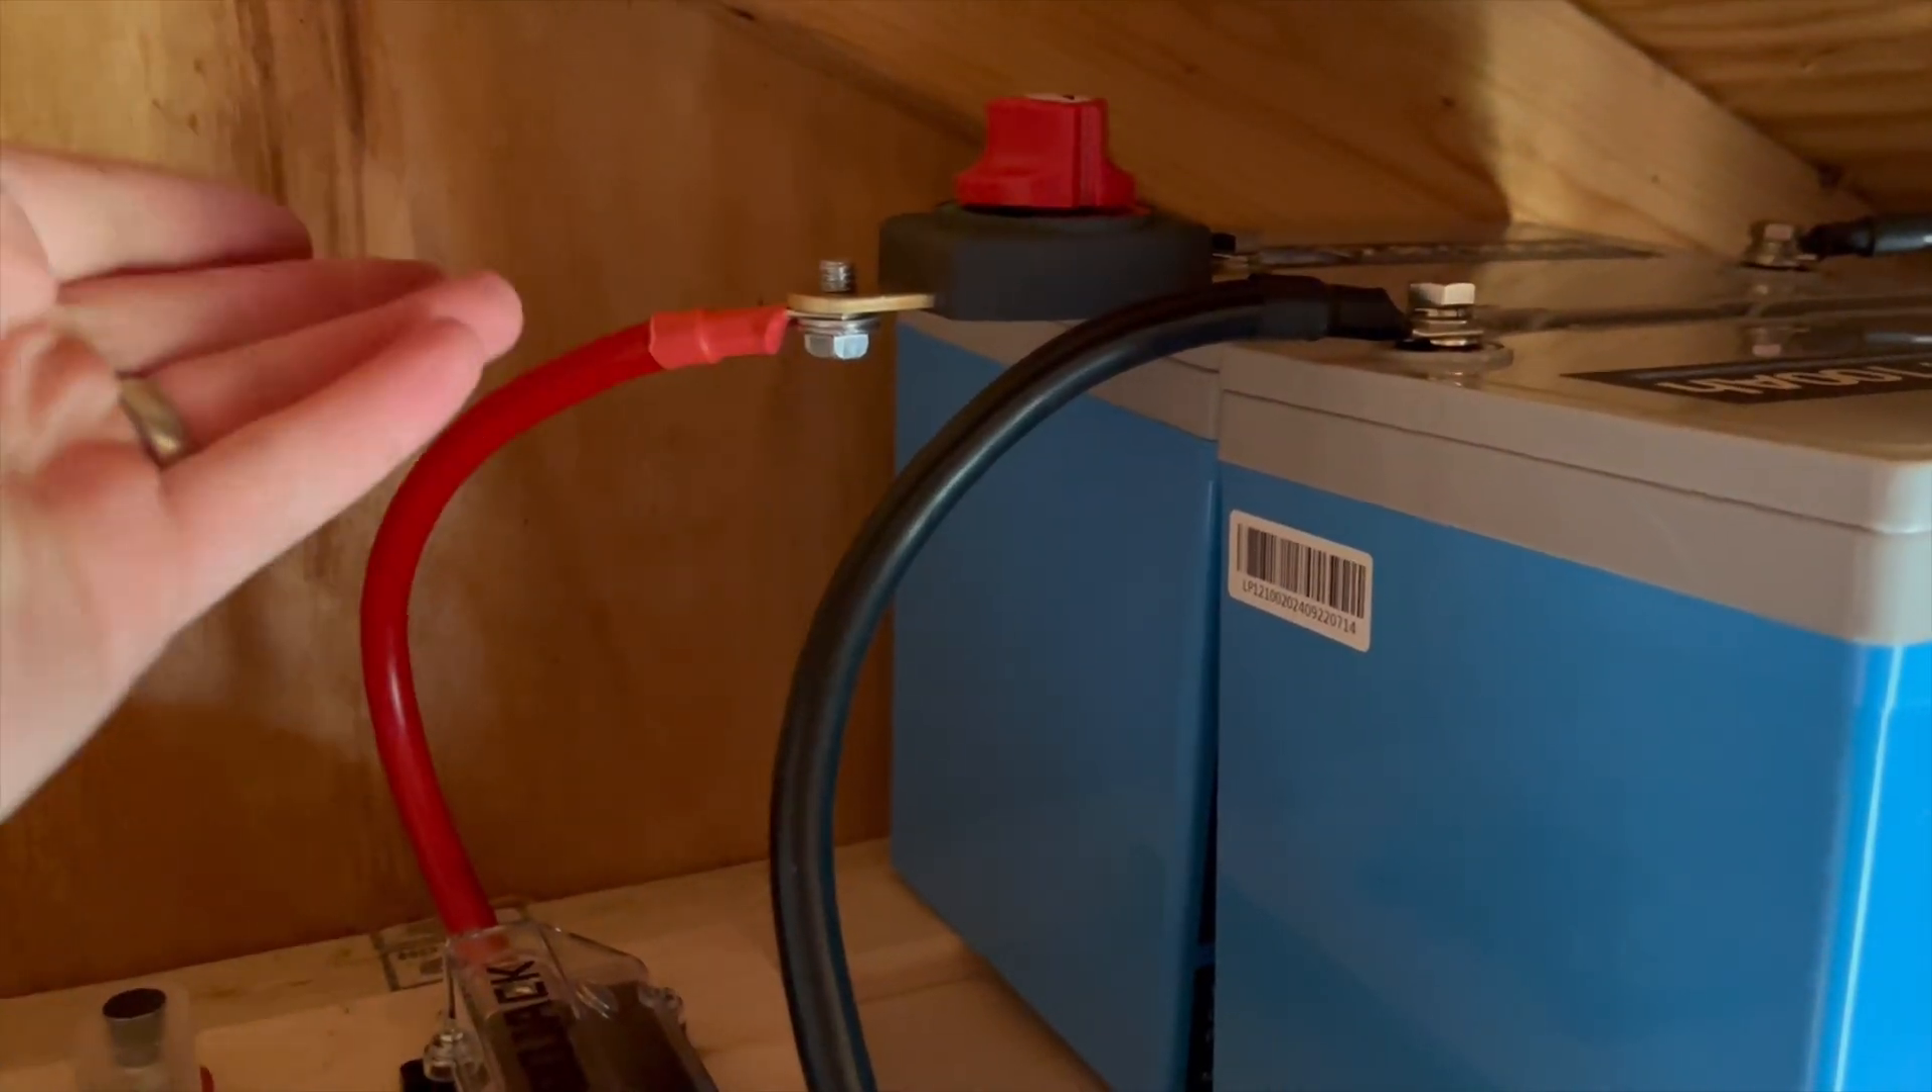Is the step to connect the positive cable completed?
Yes.